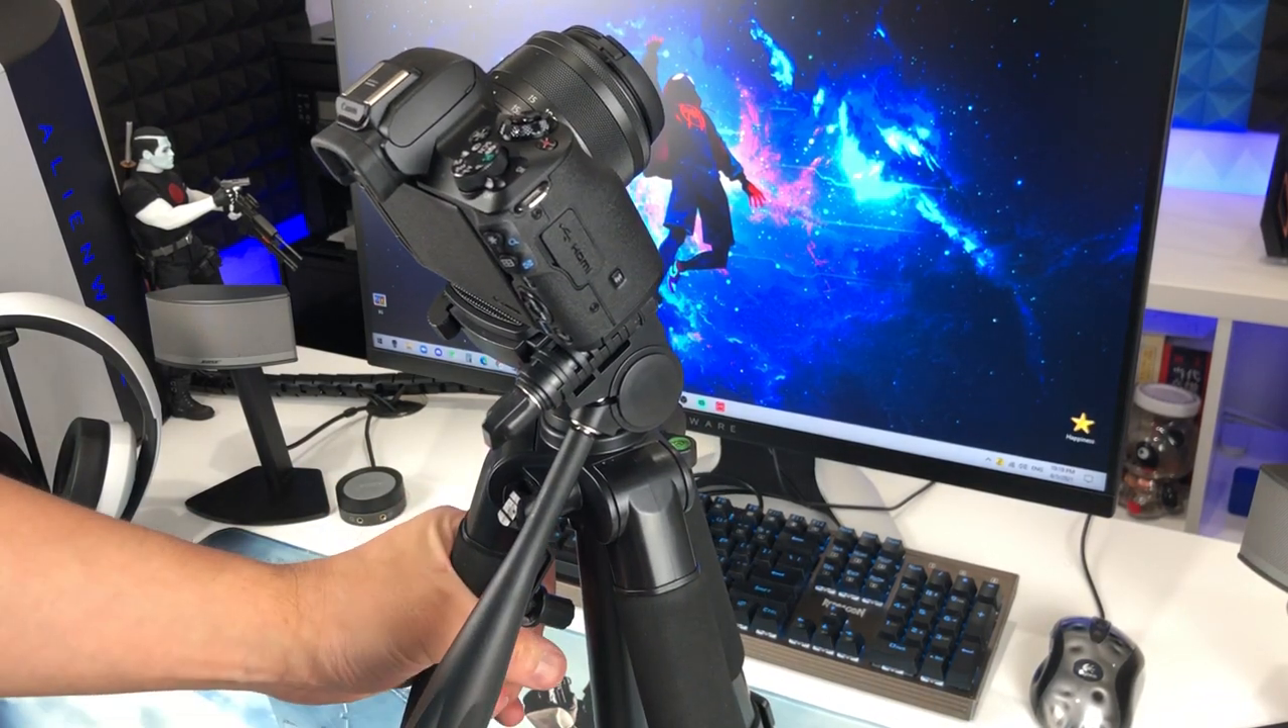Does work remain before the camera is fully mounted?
No.